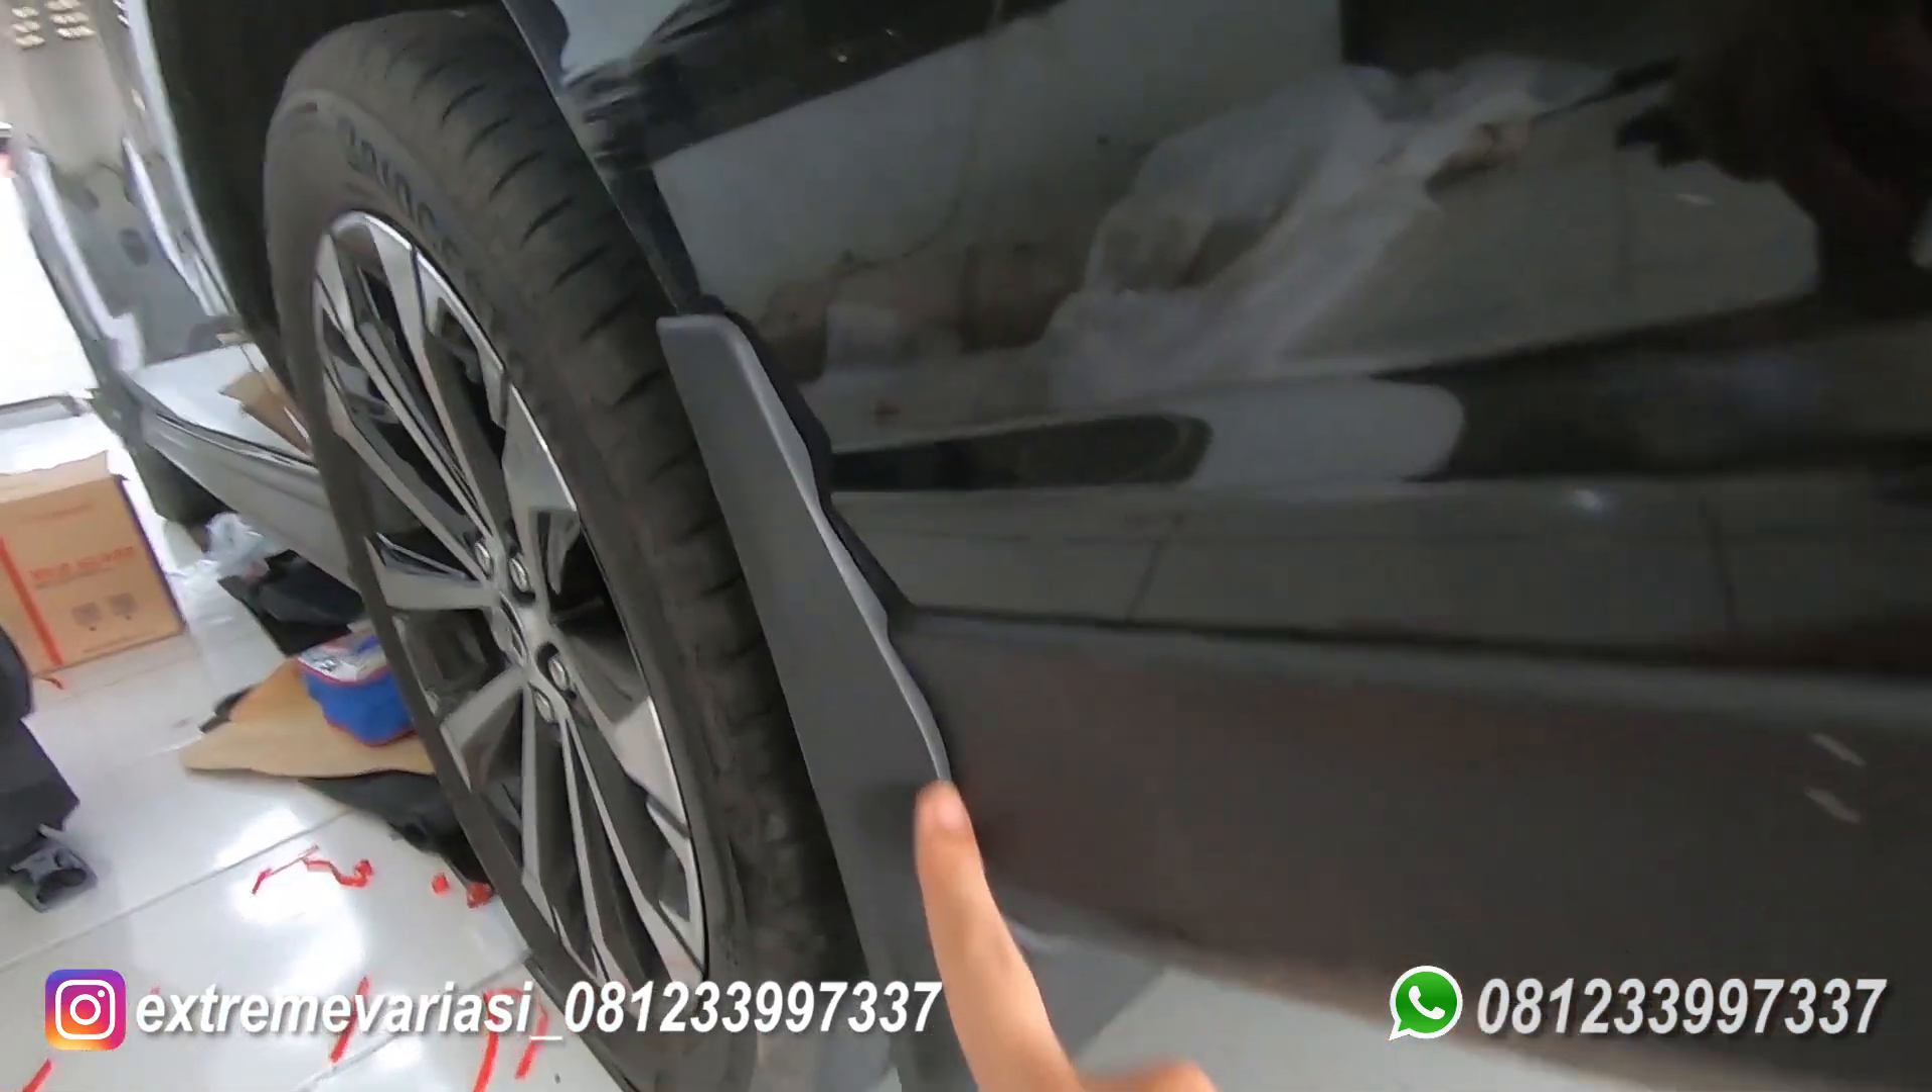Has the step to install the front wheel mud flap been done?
Yes.